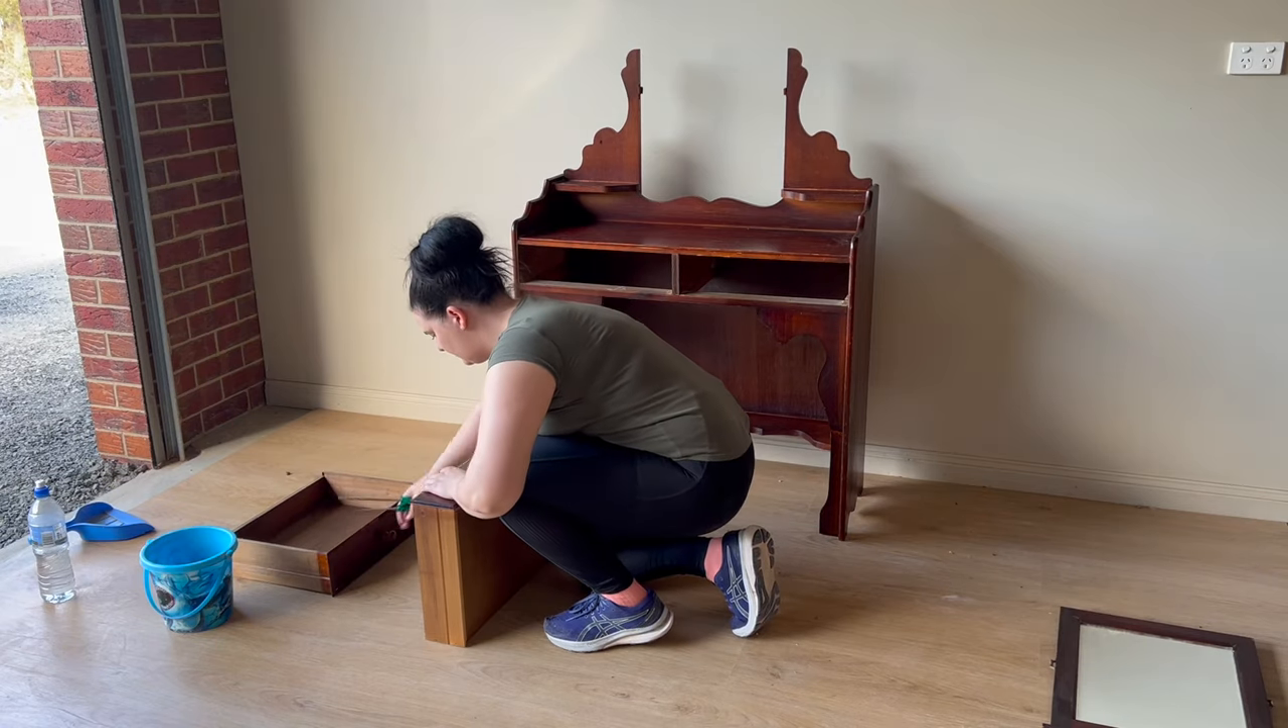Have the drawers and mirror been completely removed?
Yes.